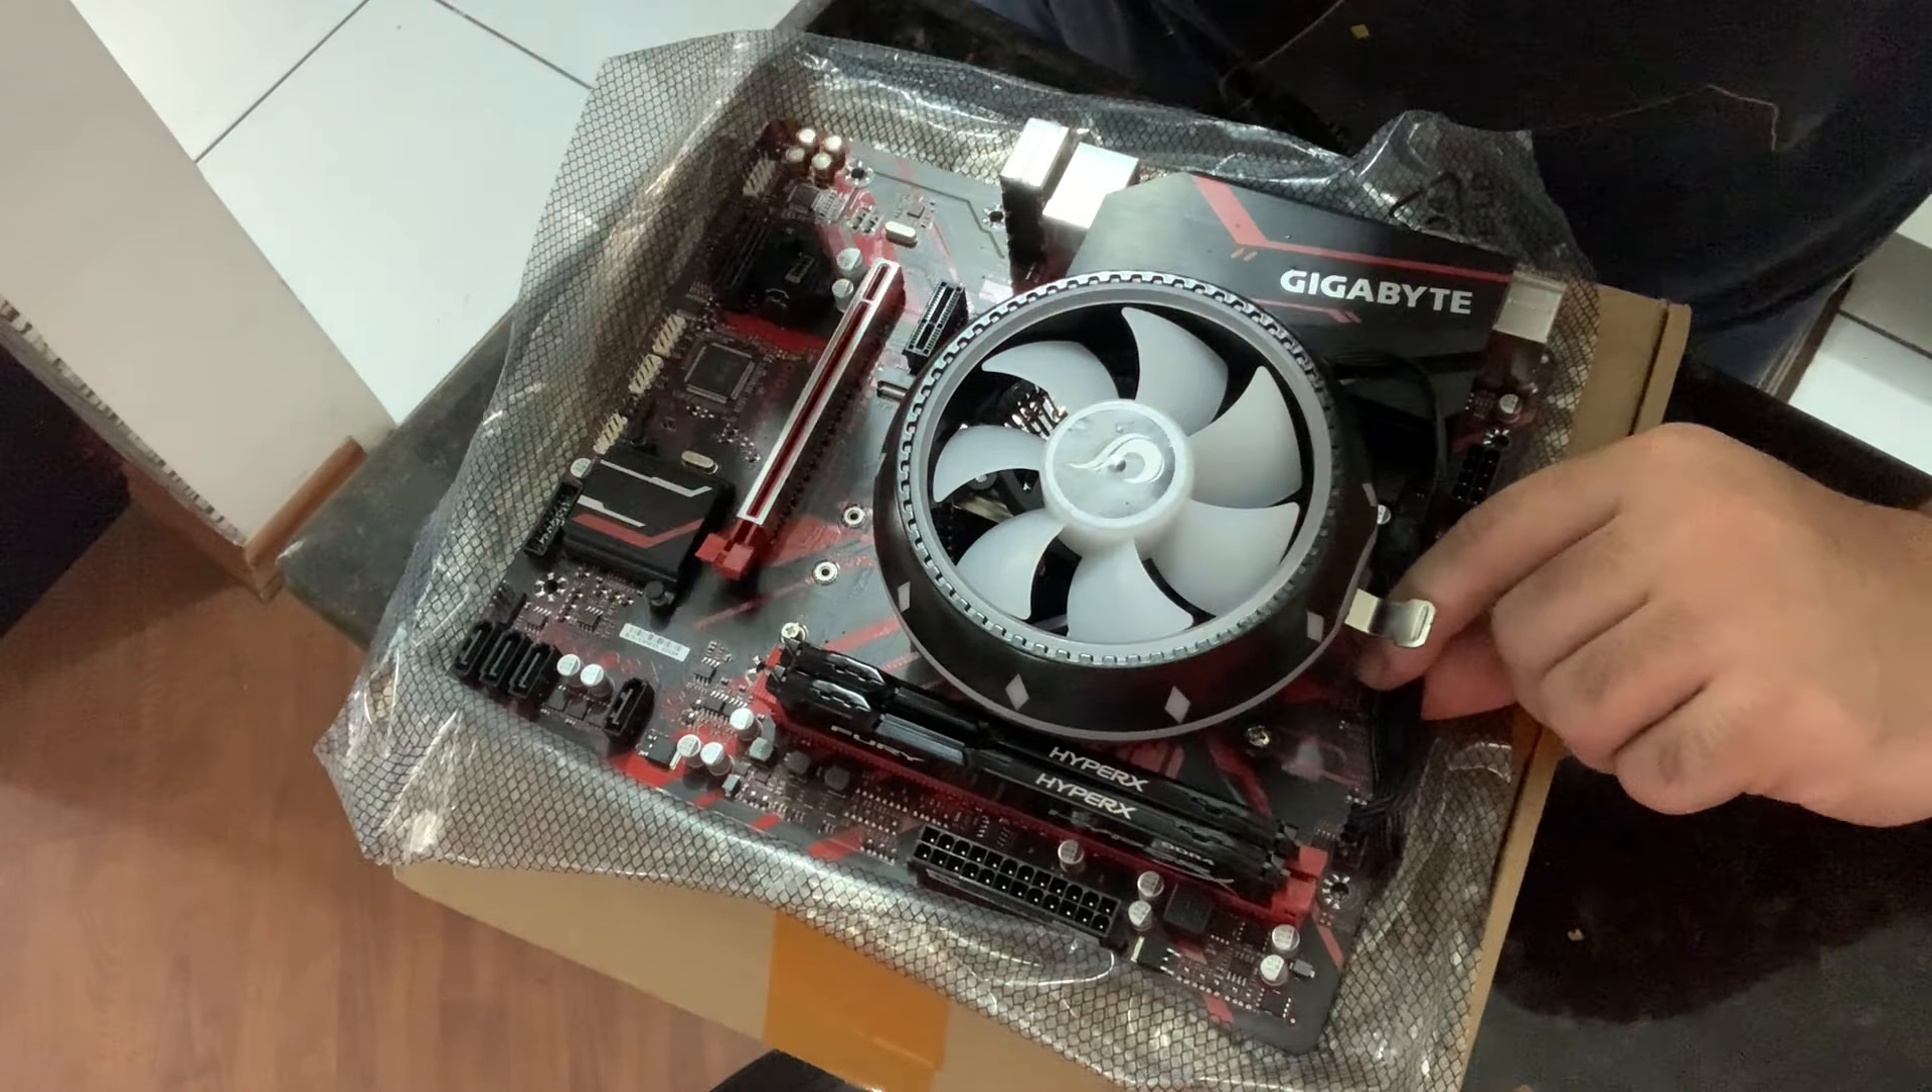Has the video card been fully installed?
No.